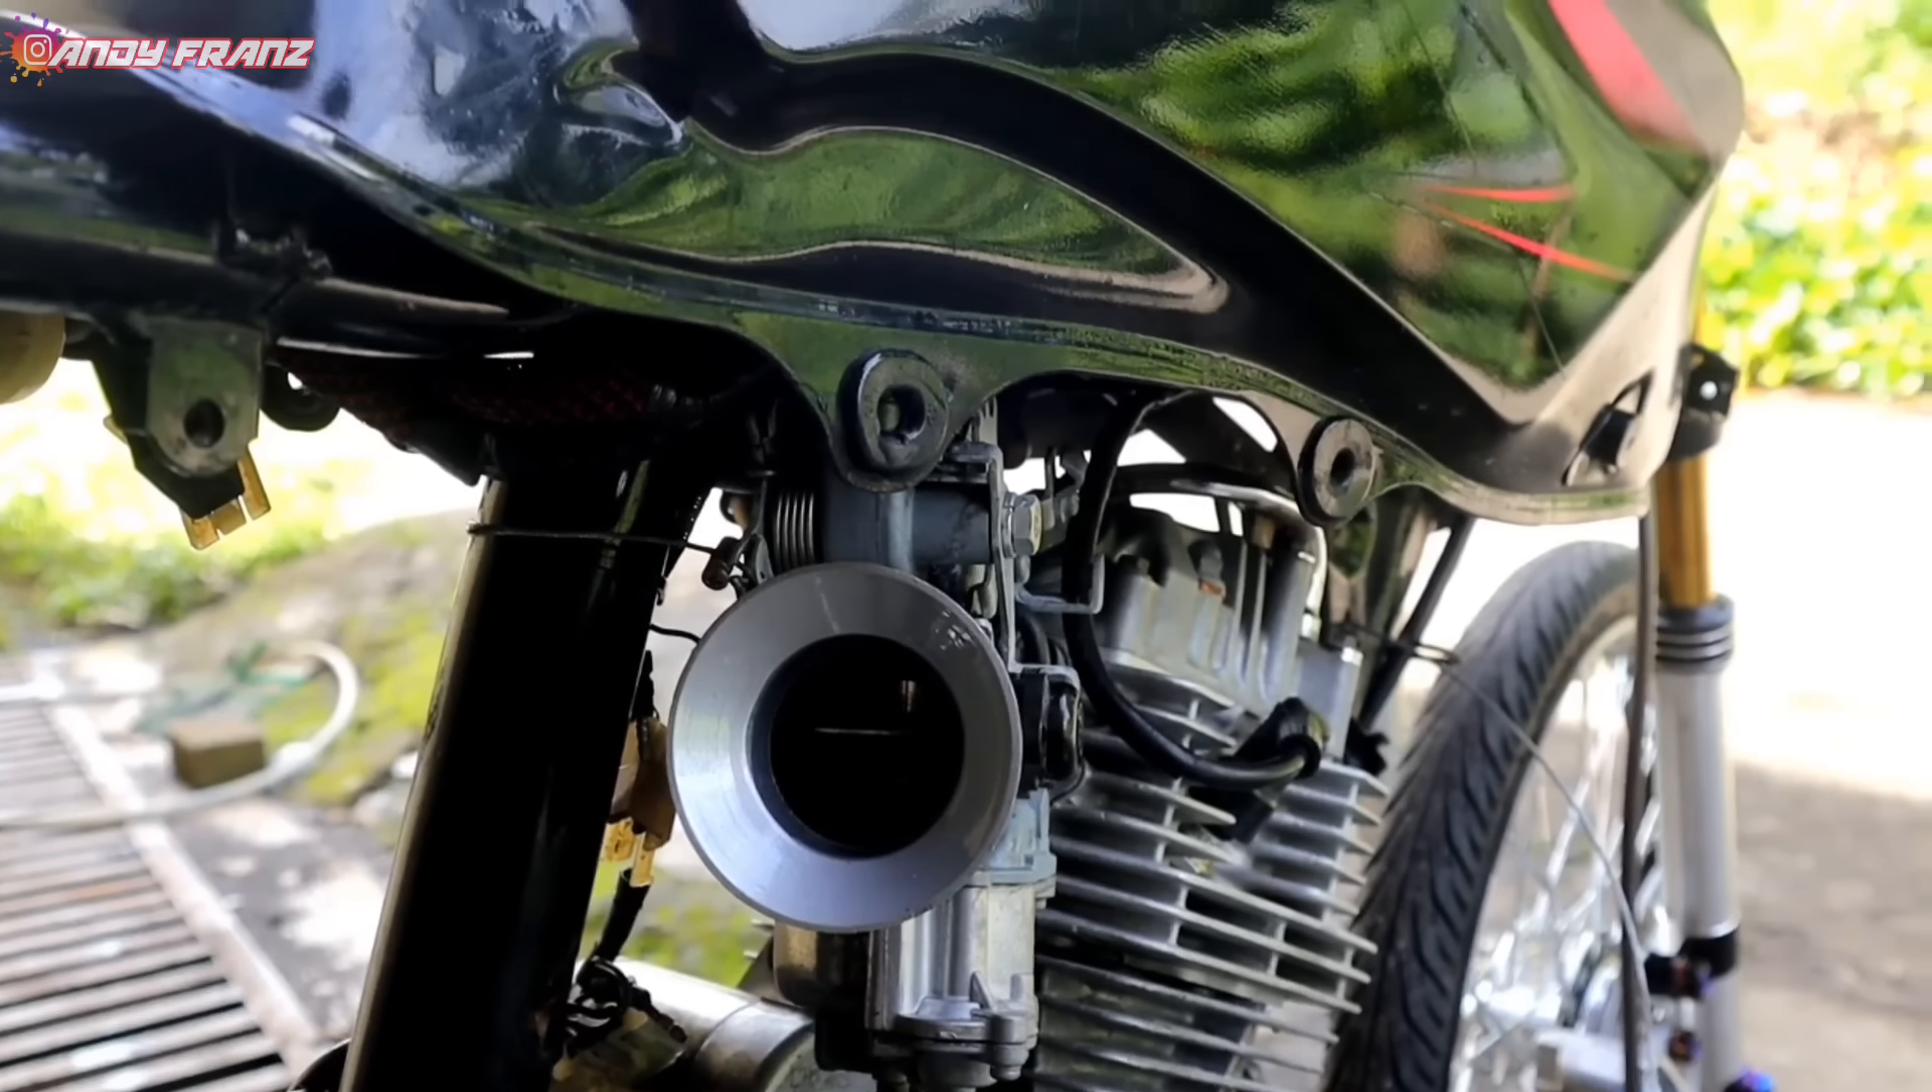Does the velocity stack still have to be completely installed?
No.